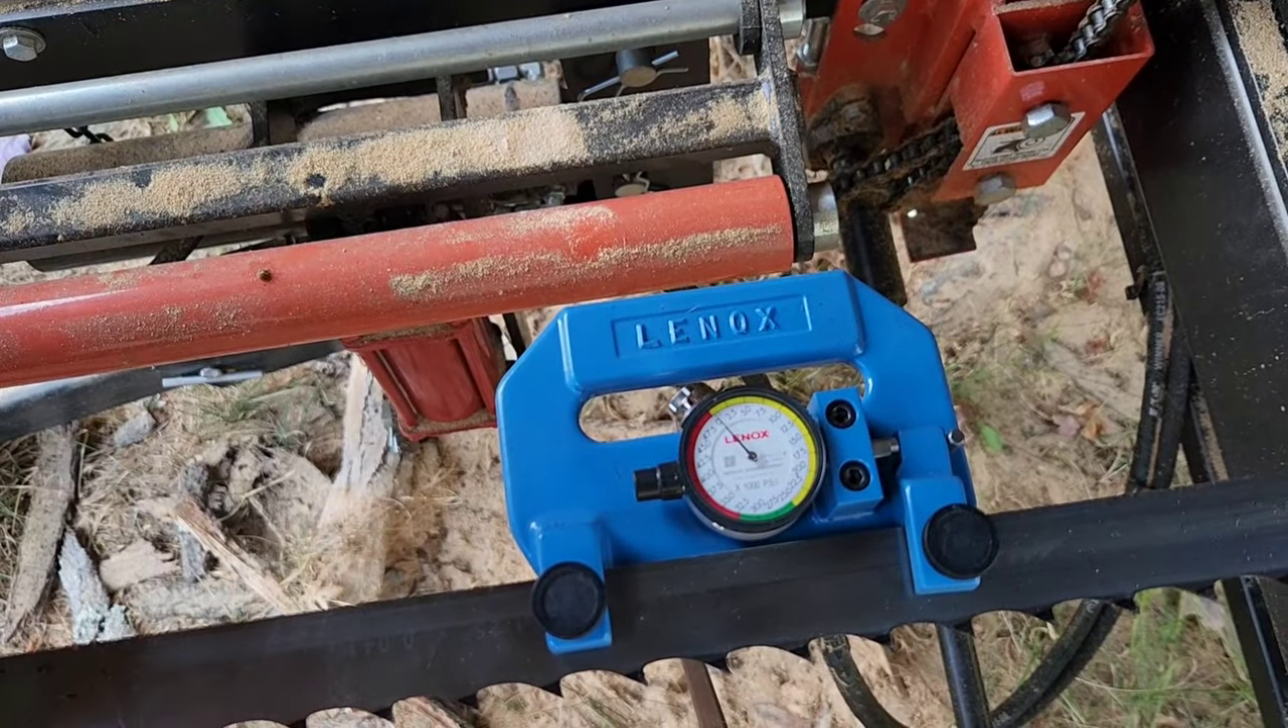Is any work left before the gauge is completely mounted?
No.